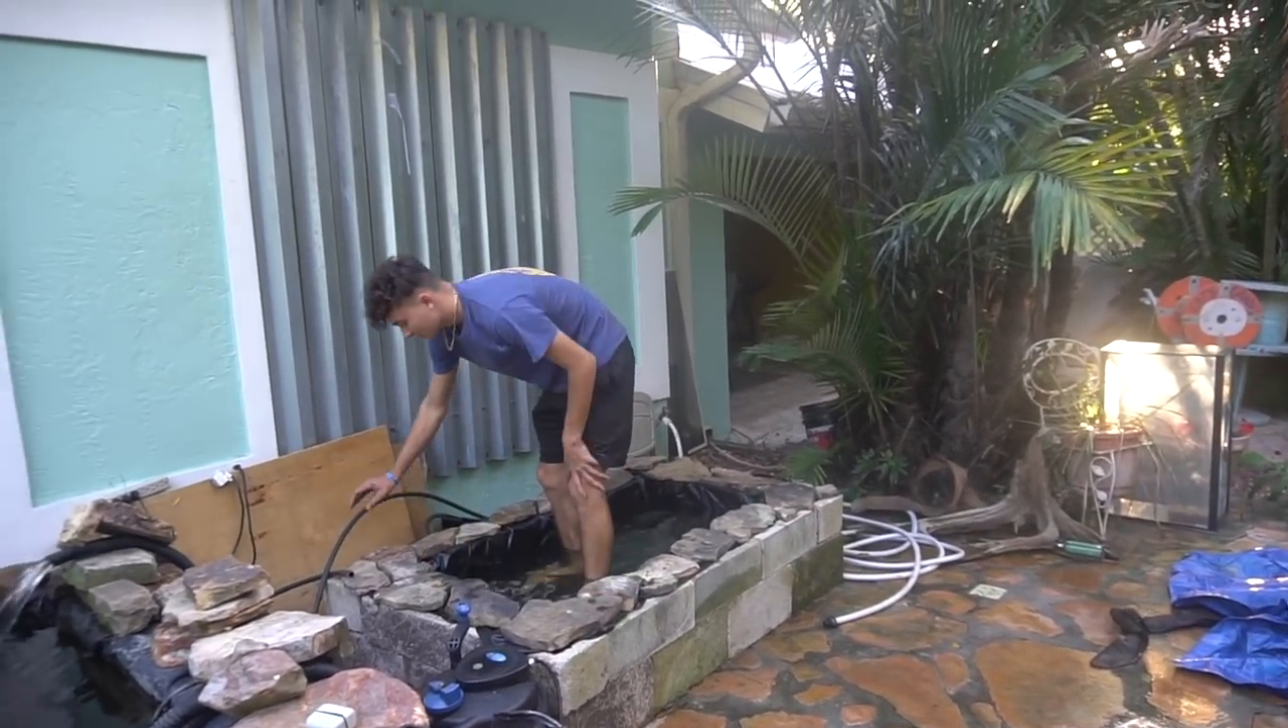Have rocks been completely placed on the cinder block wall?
Yes.